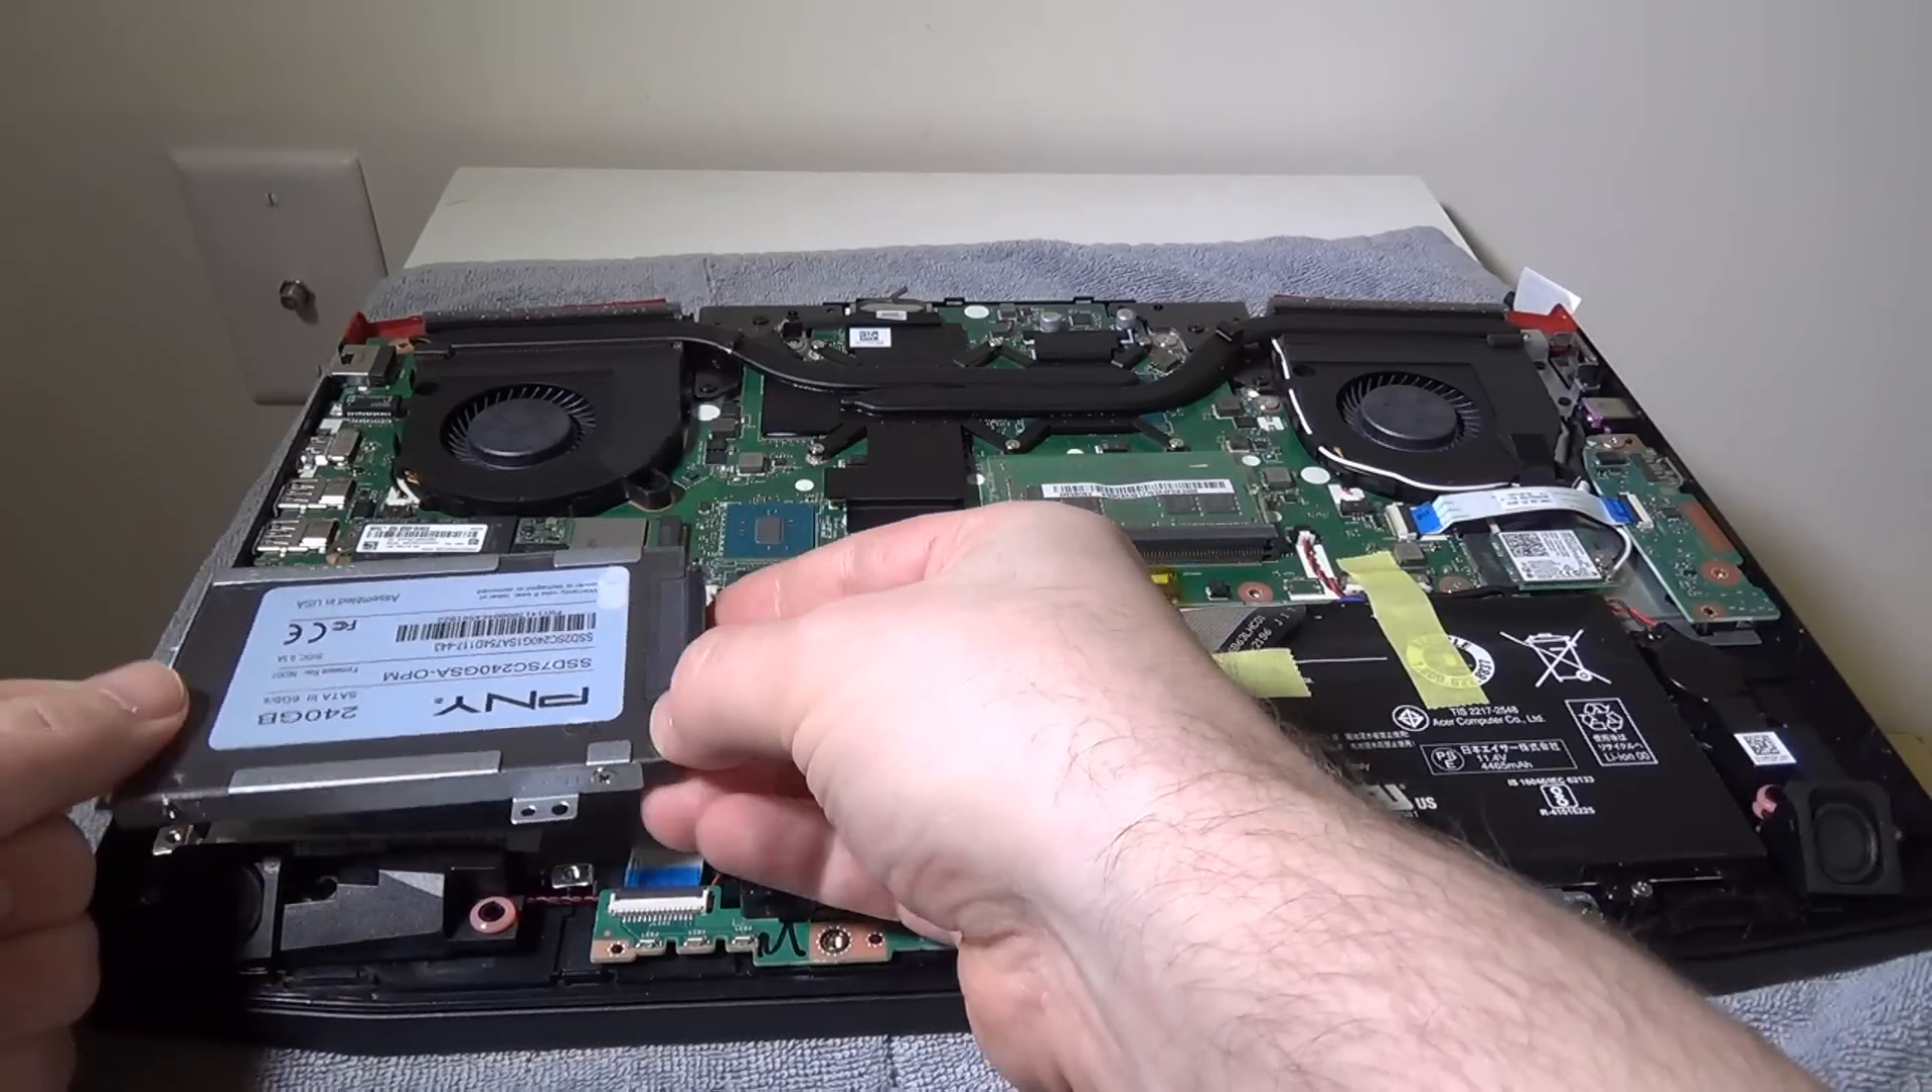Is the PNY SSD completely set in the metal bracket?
Yes.